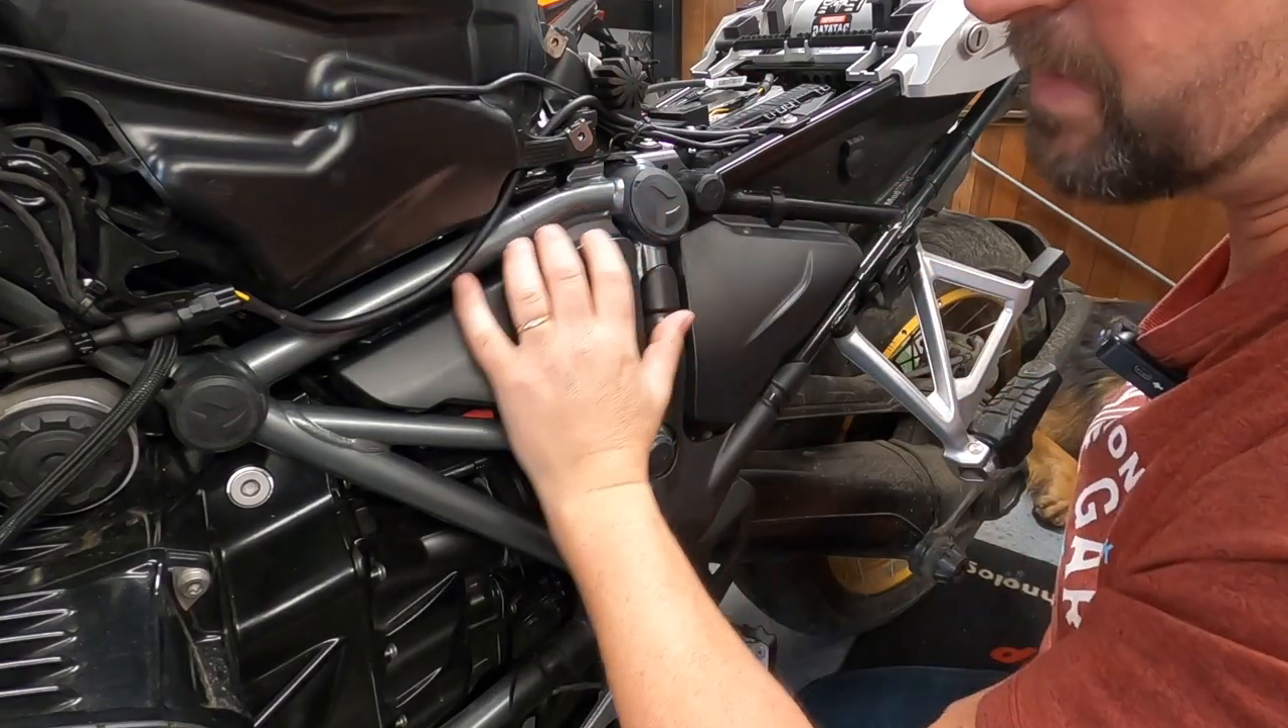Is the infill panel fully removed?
No.